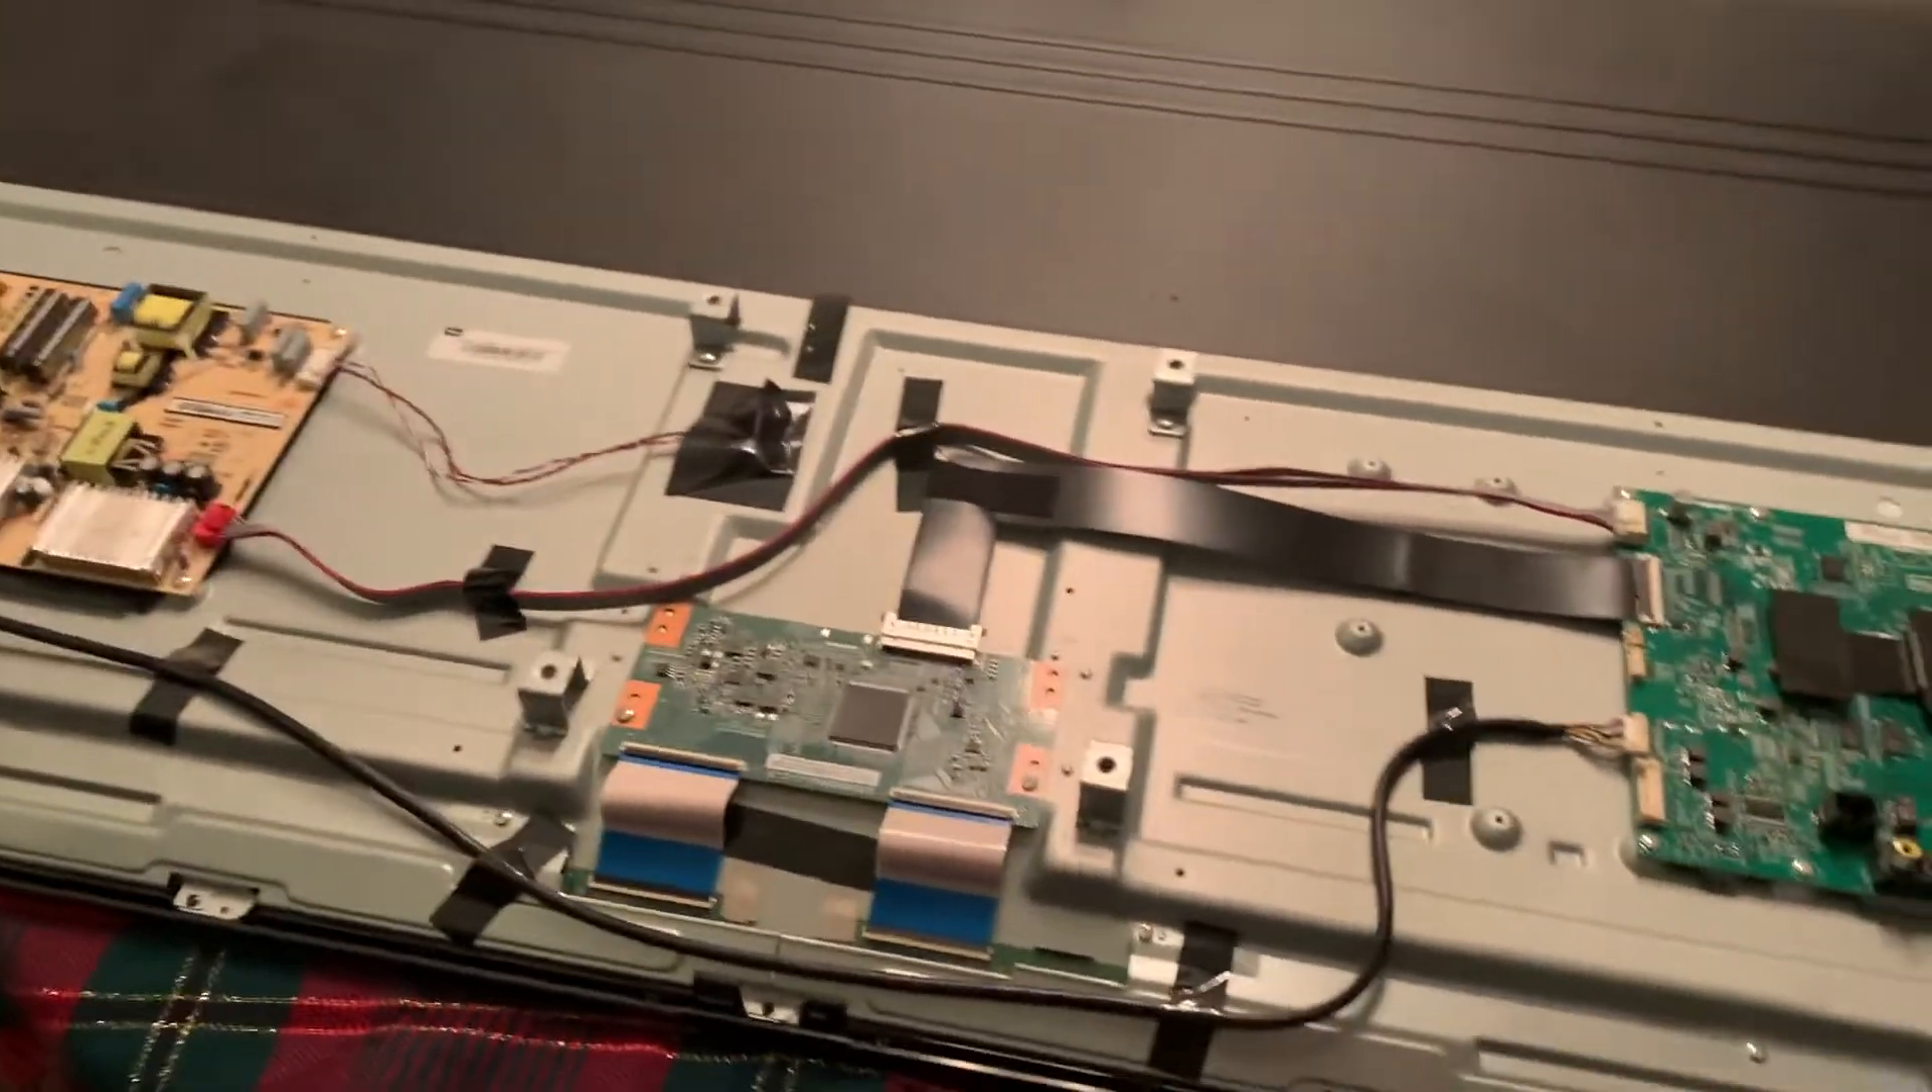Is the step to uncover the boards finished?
Yes.